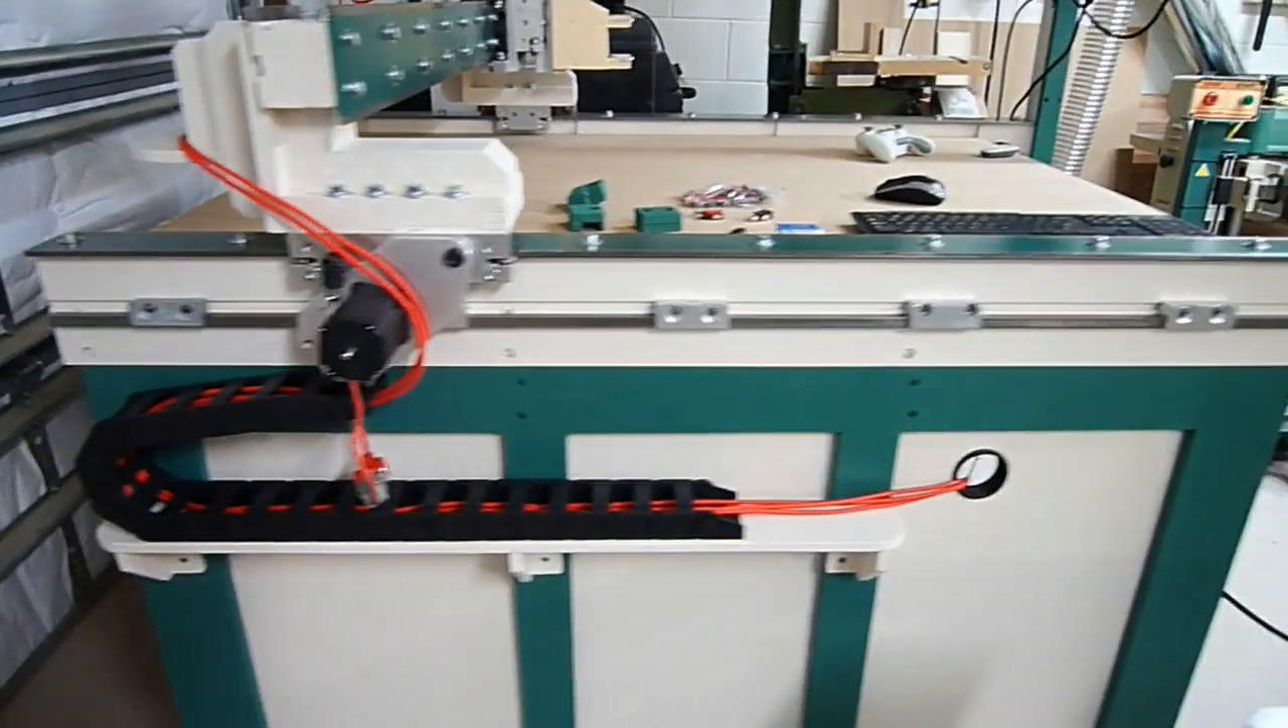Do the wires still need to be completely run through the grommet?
No.